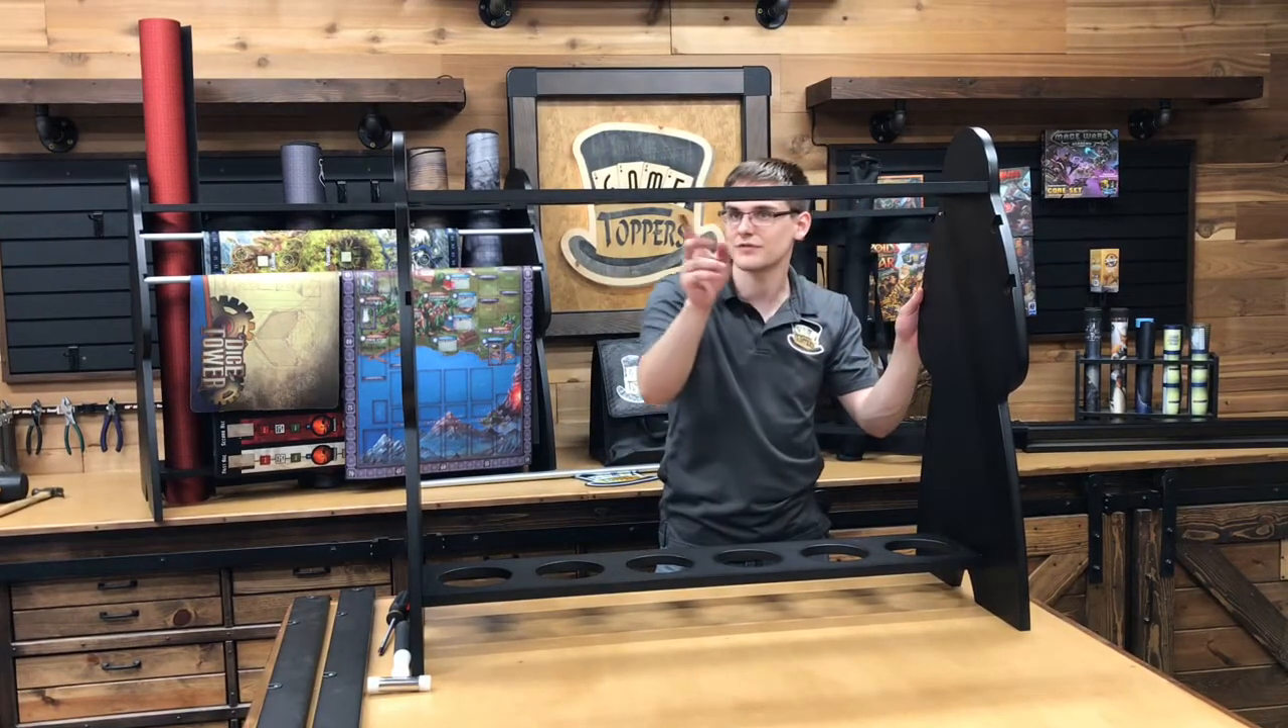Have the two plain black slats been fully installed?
No.